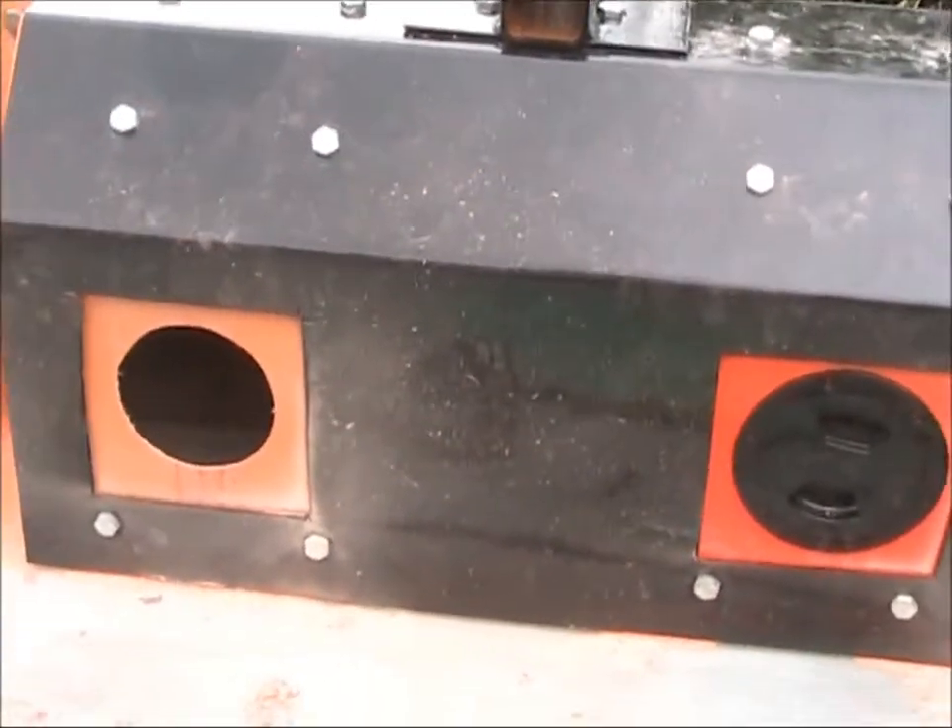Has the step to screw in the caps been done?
No.